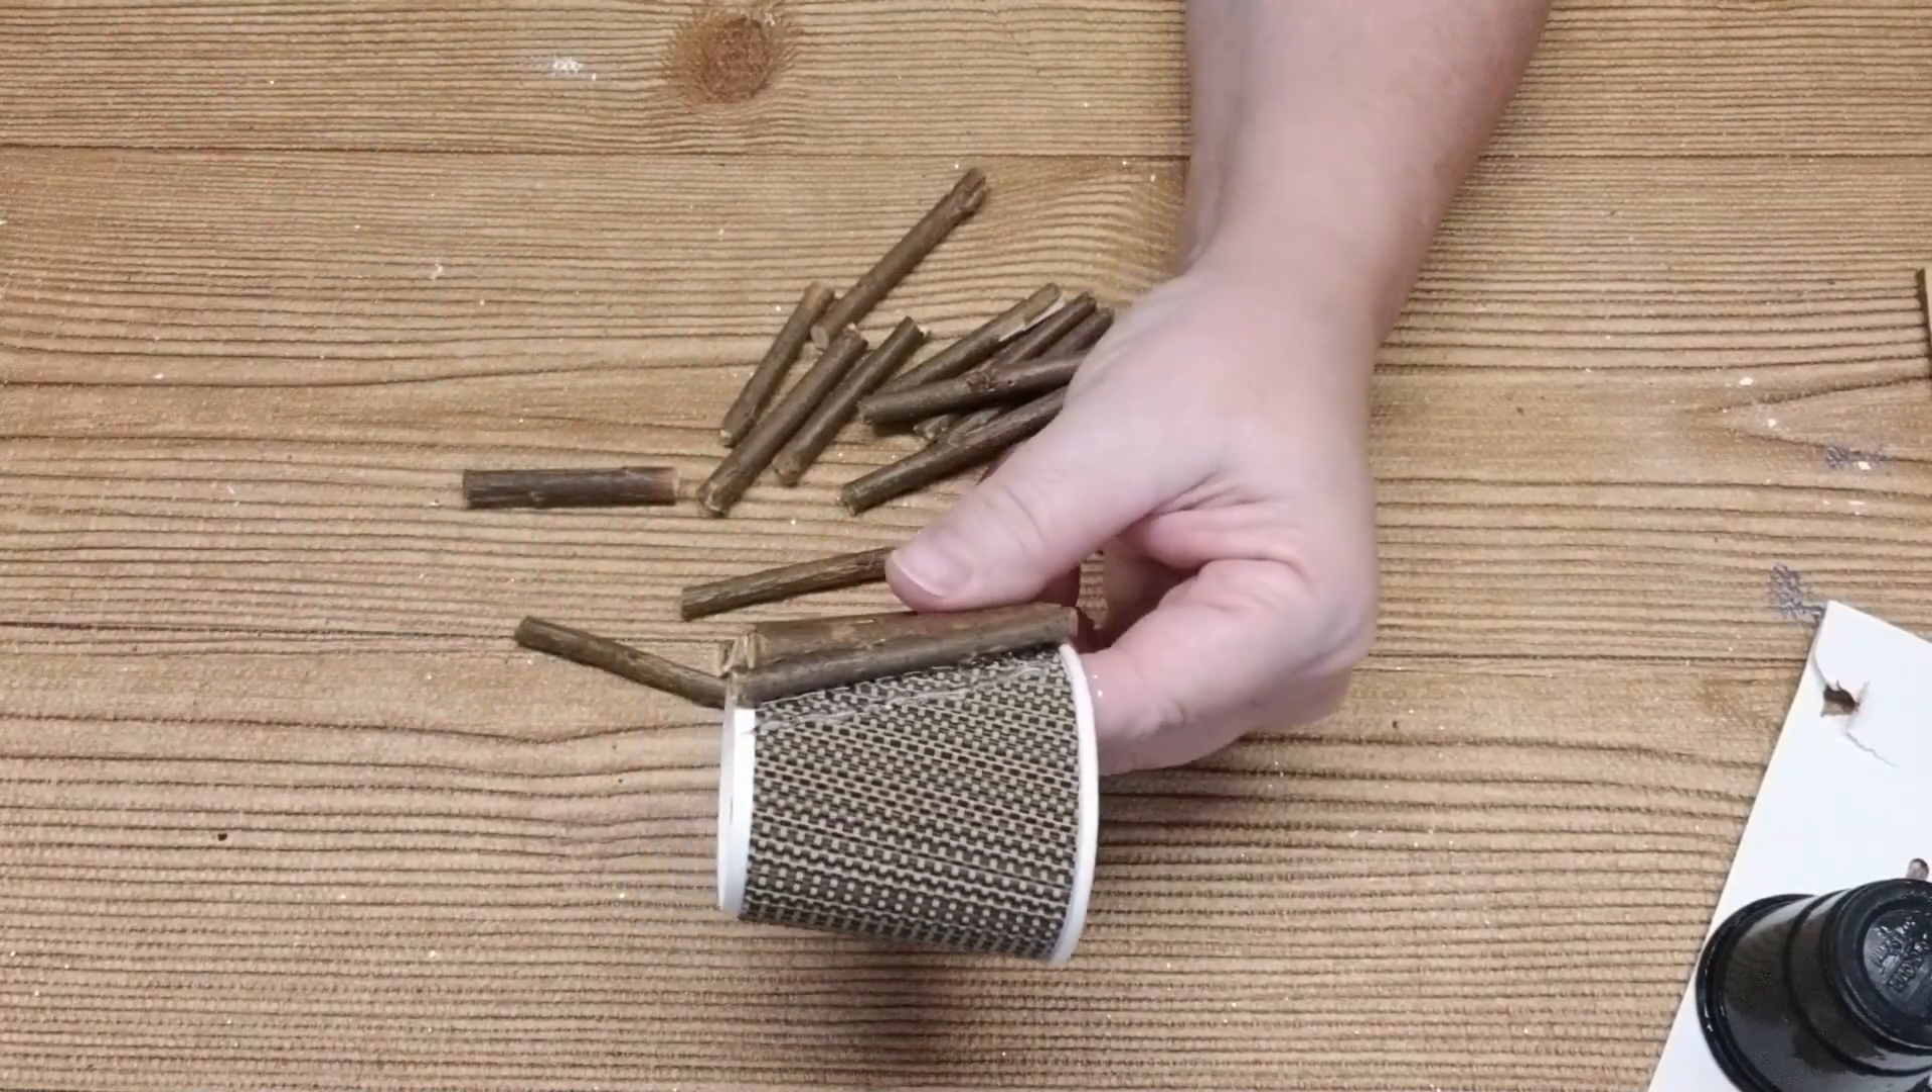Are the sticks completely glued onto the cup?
No.